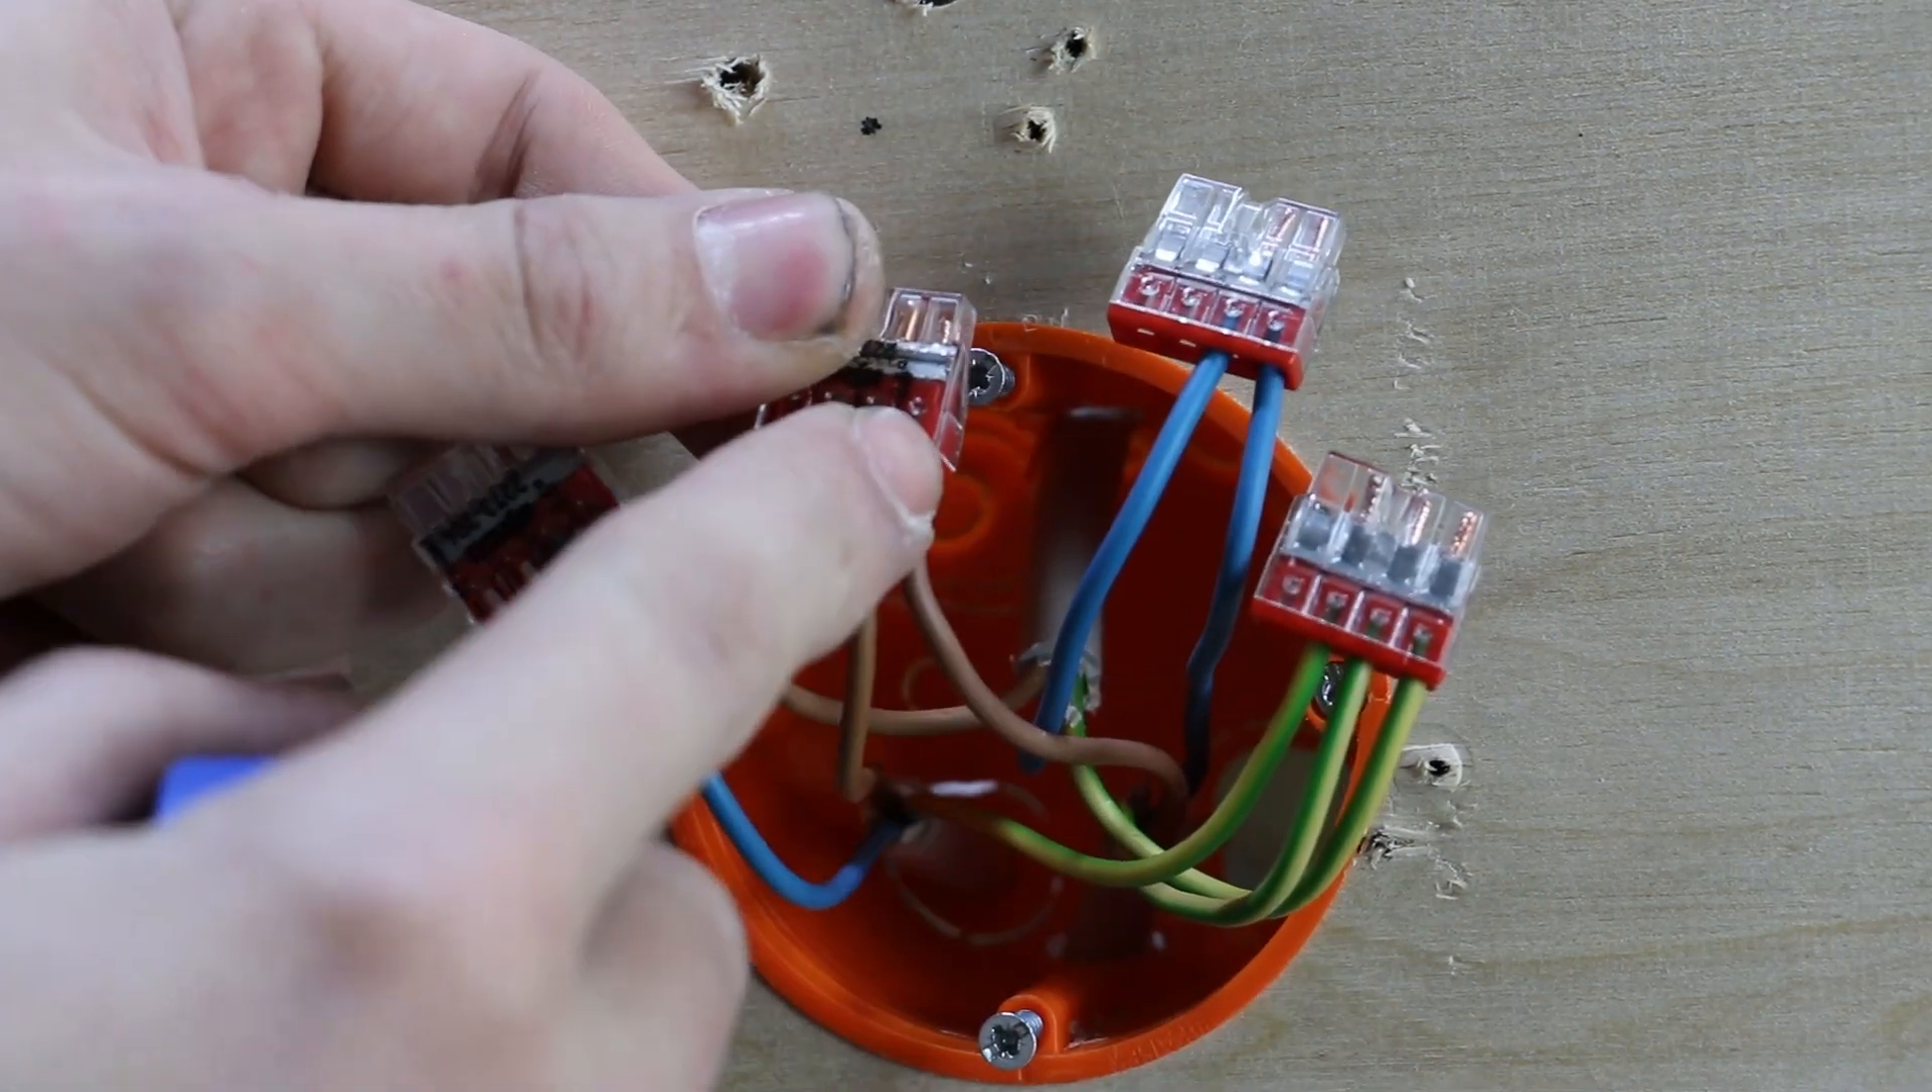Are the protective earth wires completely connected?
Yes.